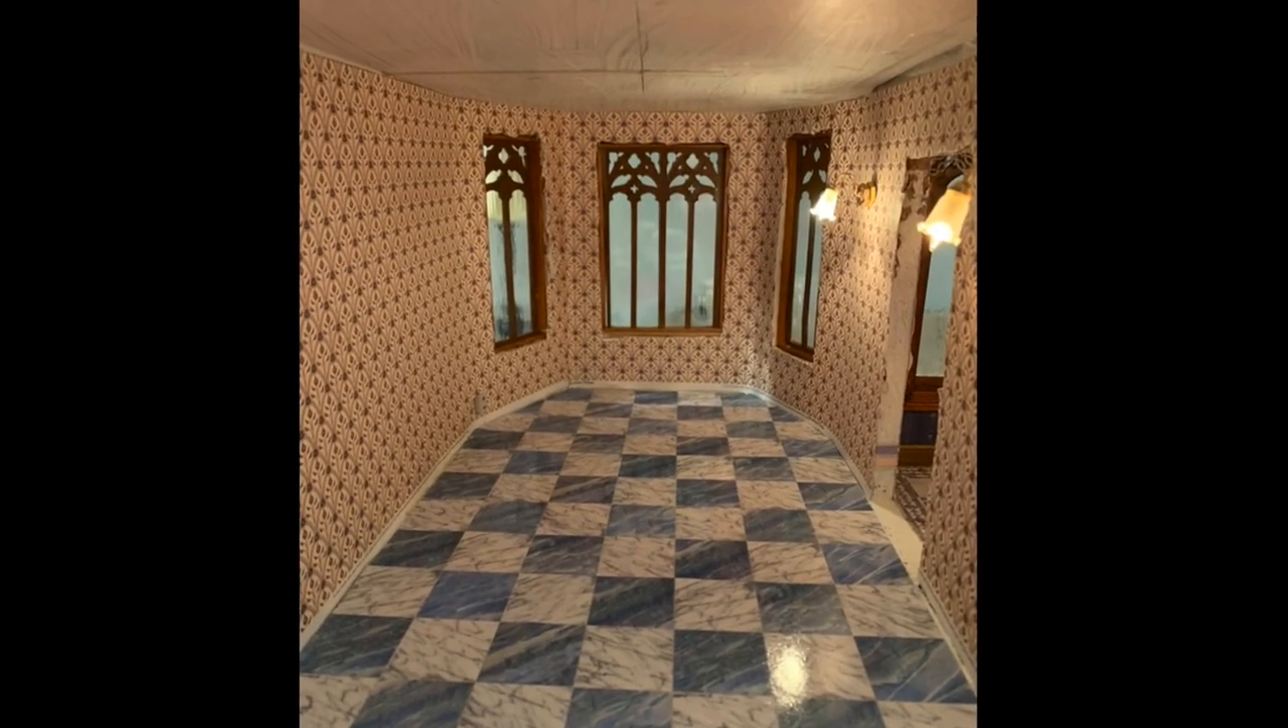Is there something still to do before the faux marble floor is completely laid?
No.